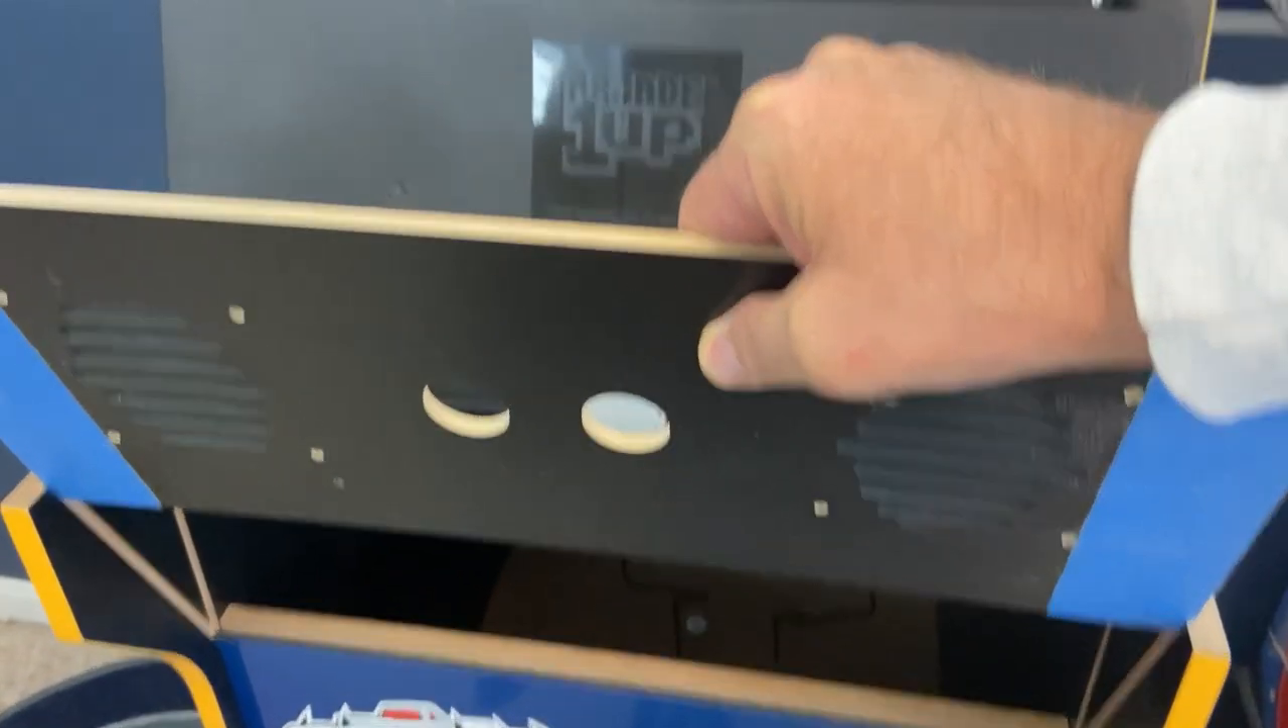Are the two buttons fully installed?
No.